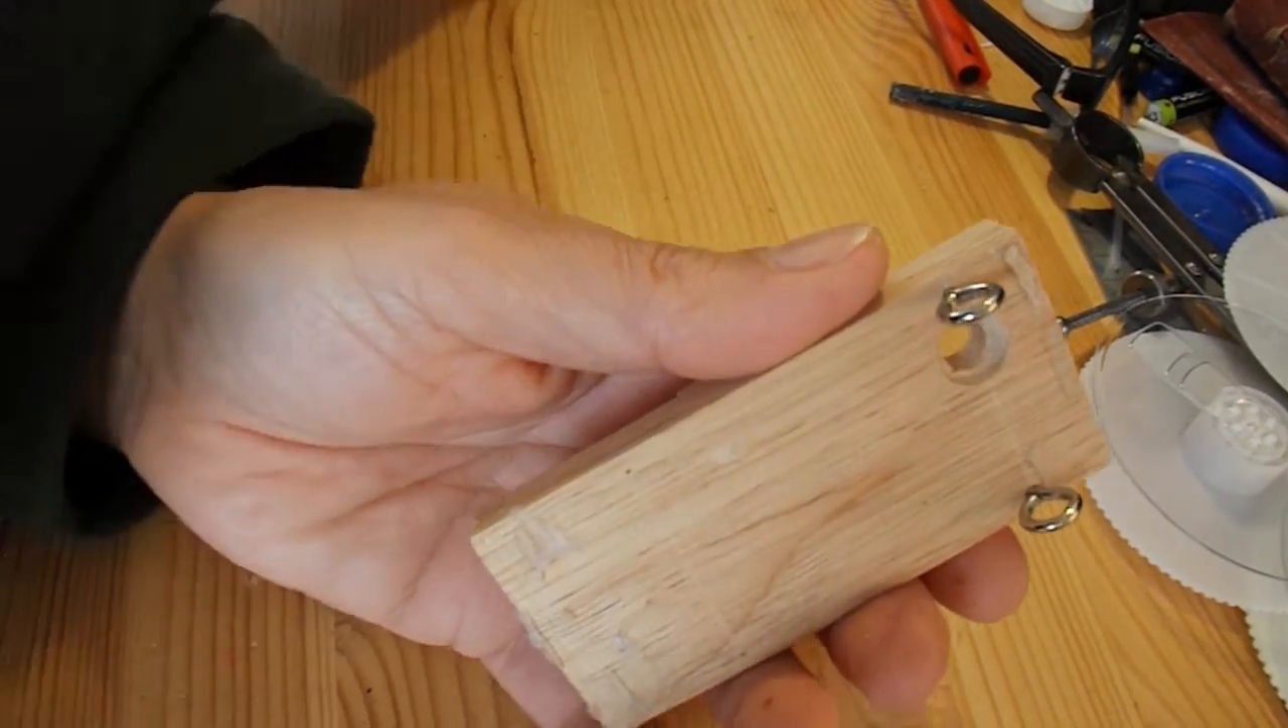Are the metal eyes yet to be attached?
No.